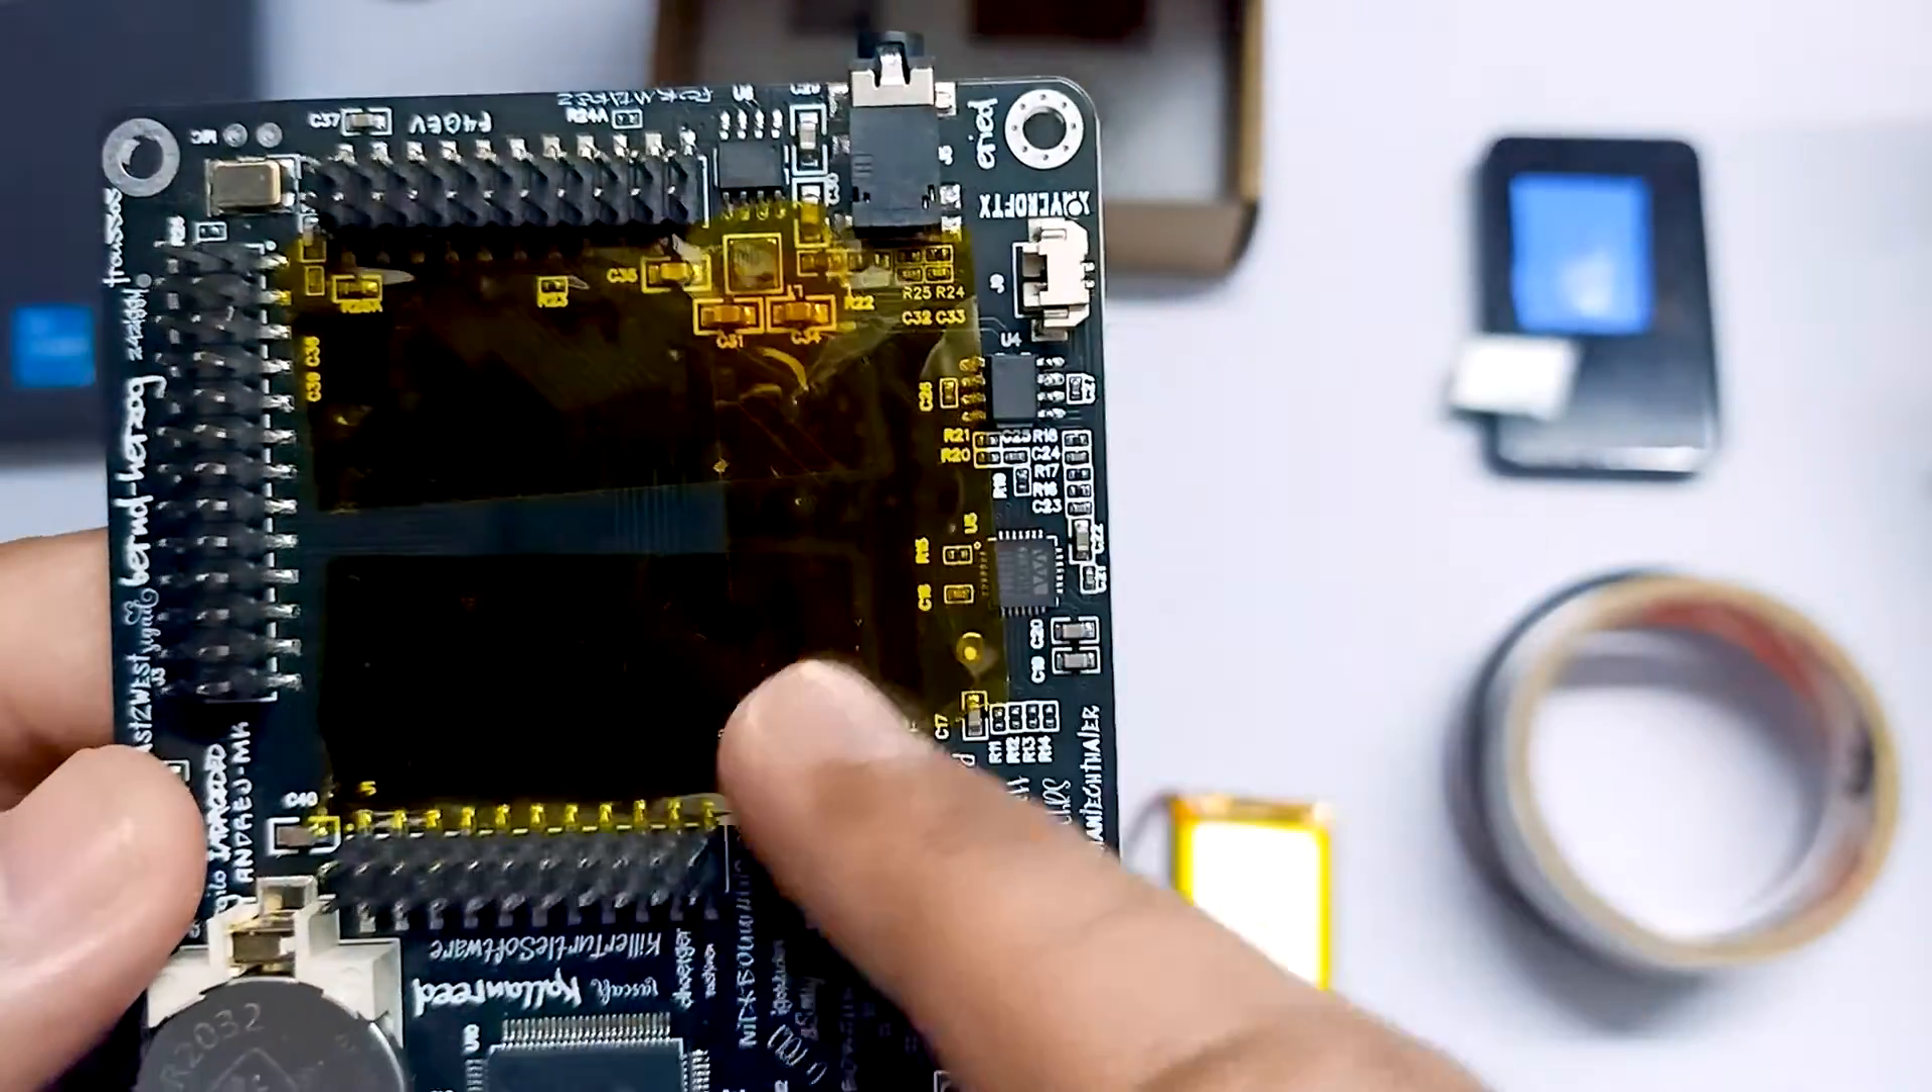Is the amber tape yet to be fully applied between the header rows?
No.